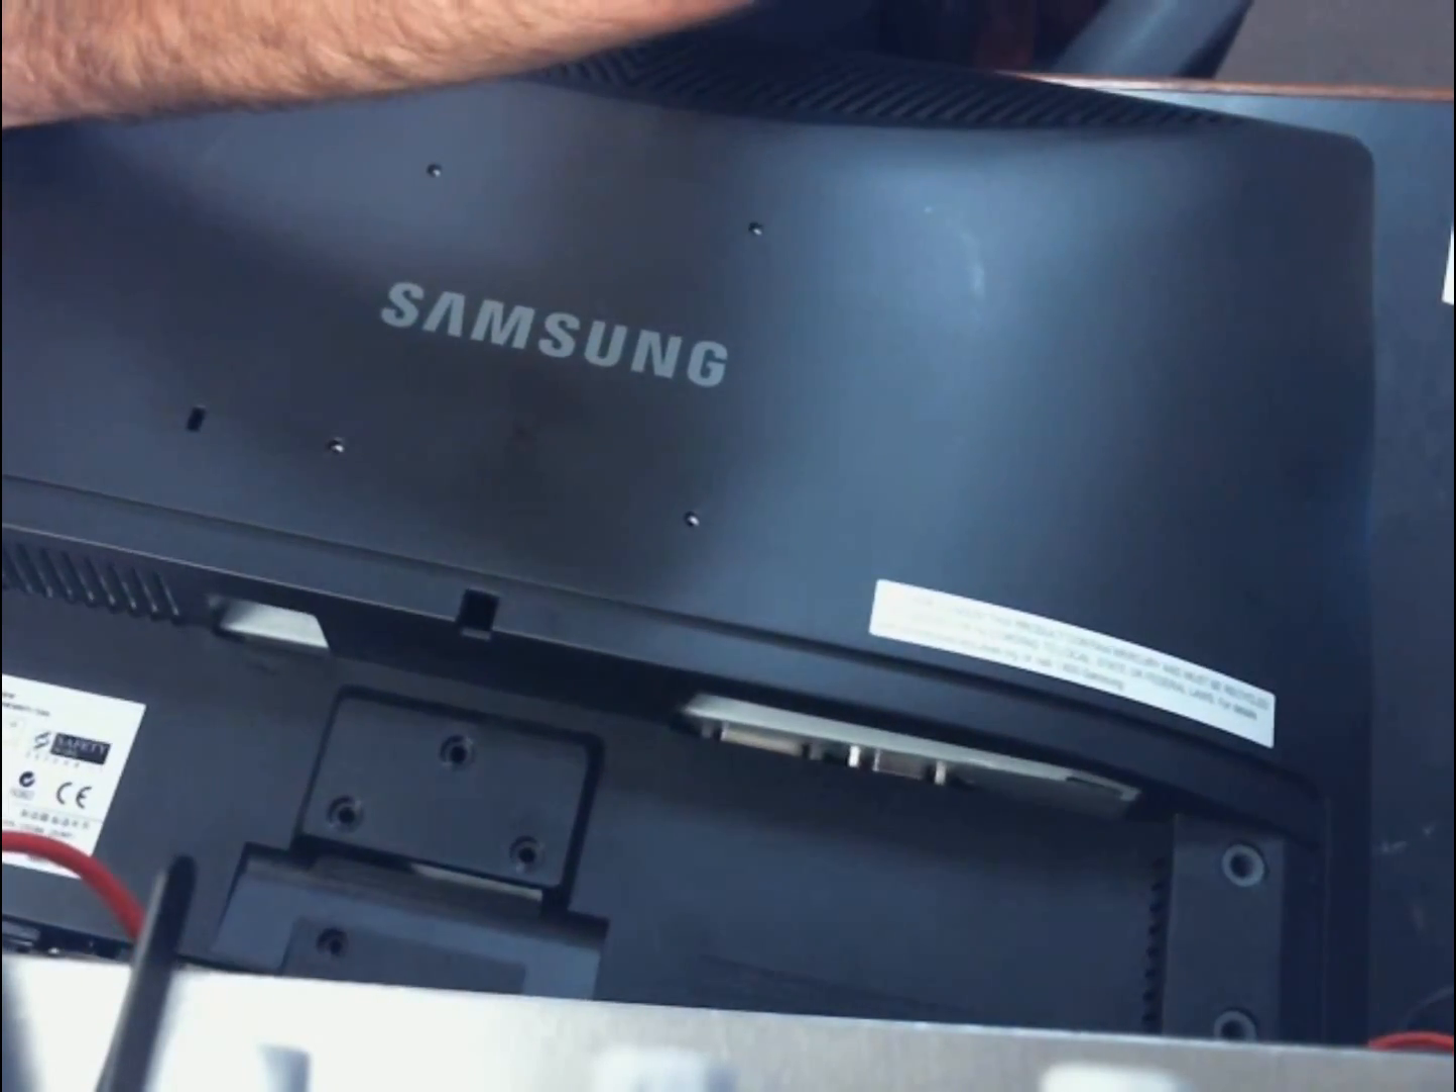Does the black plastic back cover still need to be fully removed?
Yes.